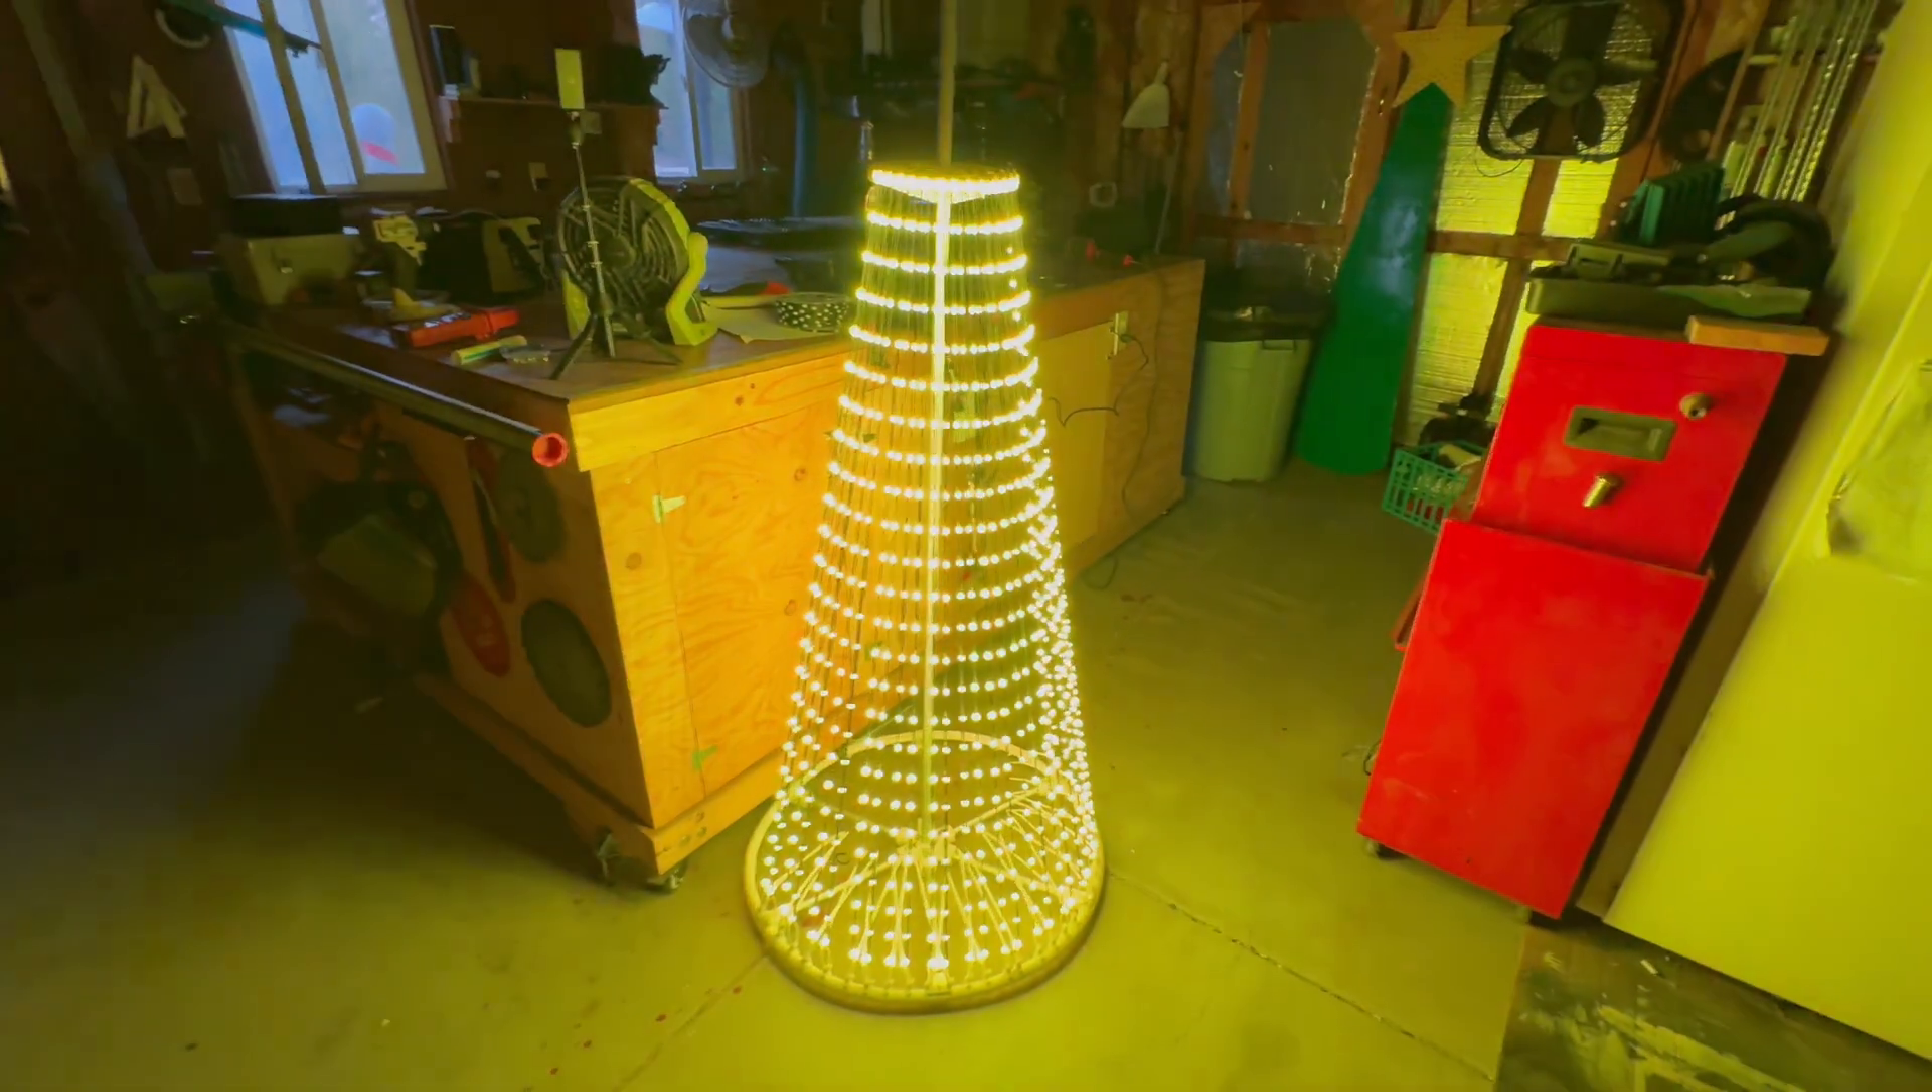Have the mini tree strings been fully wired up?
Yes.